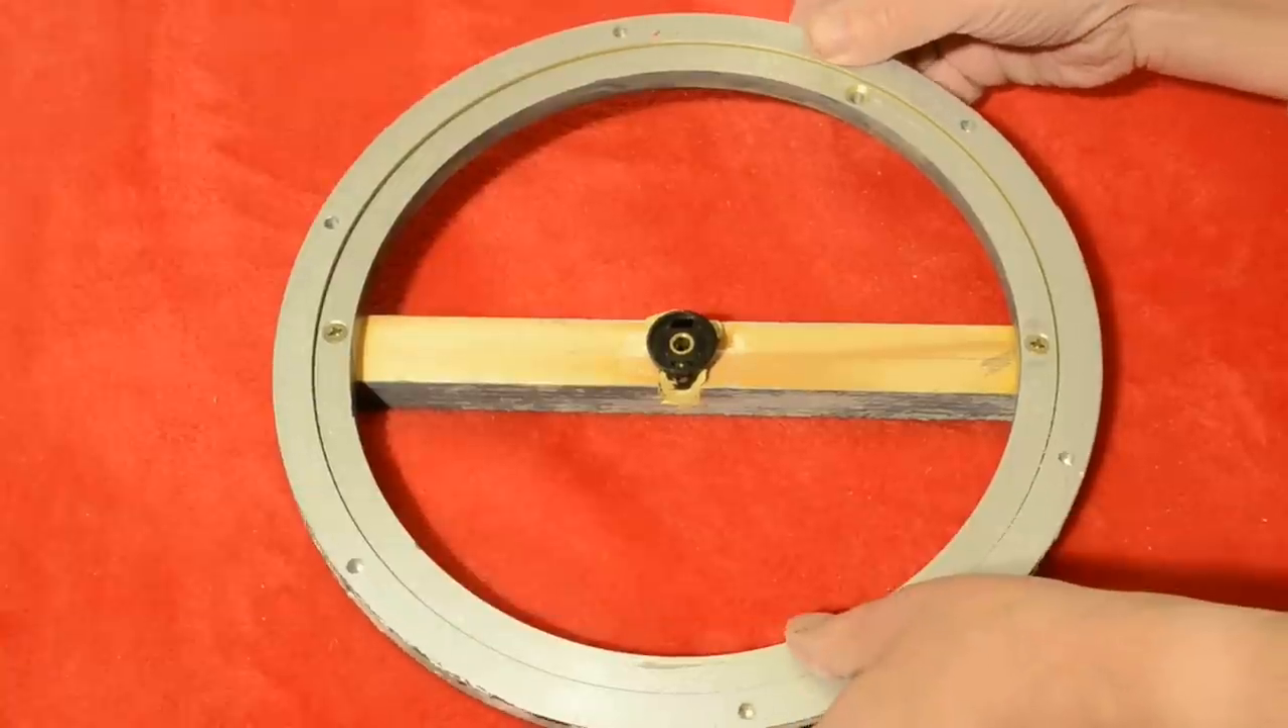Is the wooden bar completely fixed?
Yes.